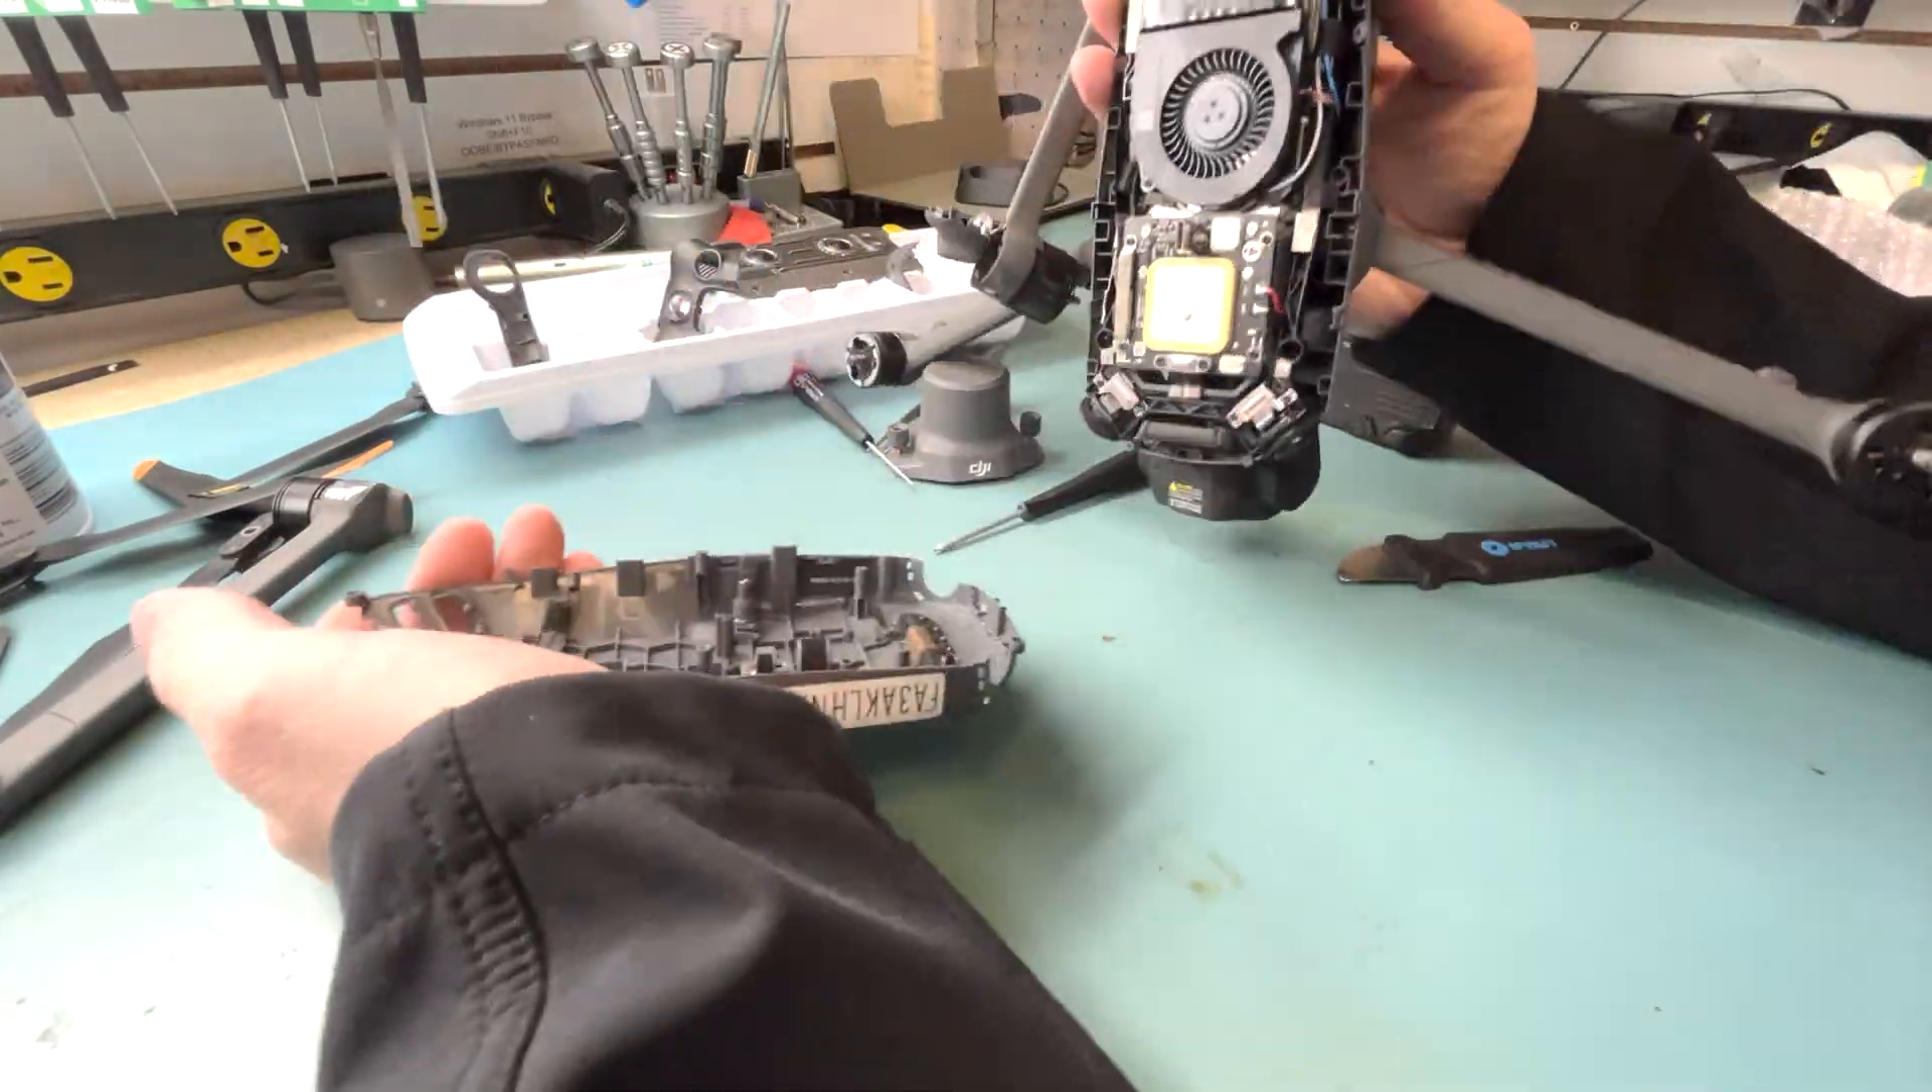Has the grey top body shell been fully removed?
Yes.